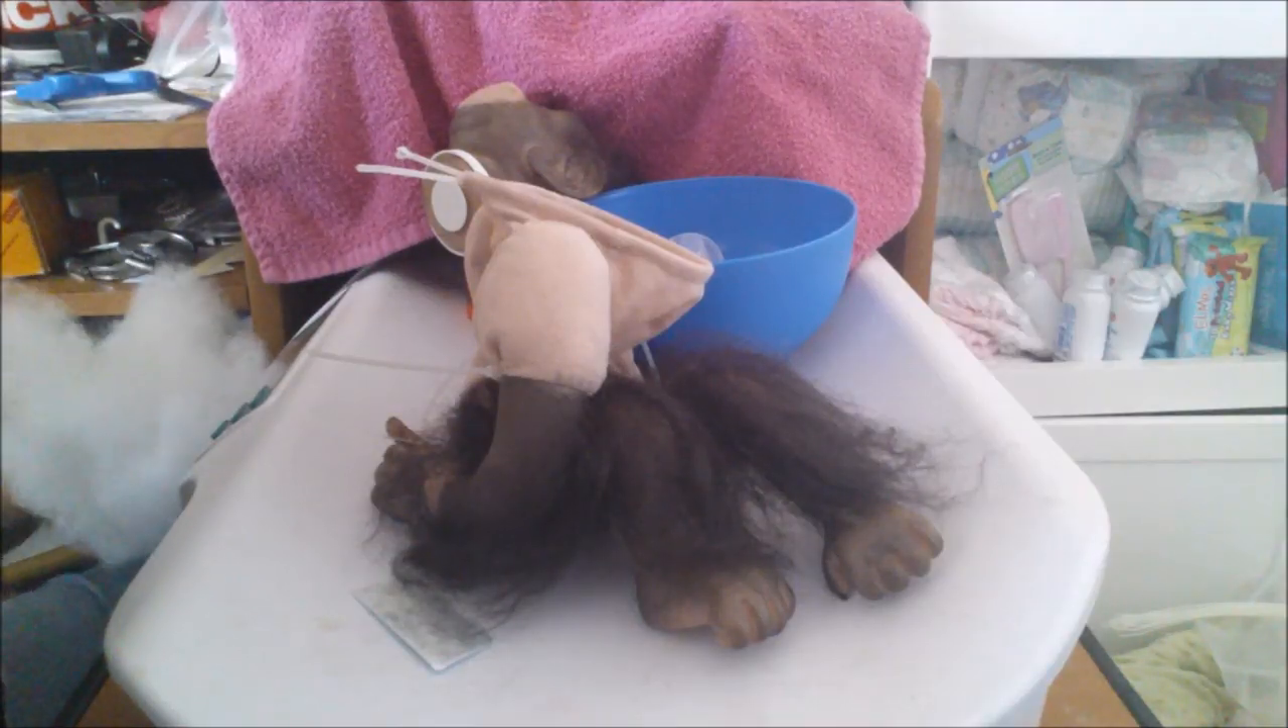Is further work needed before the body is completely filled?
Yes.